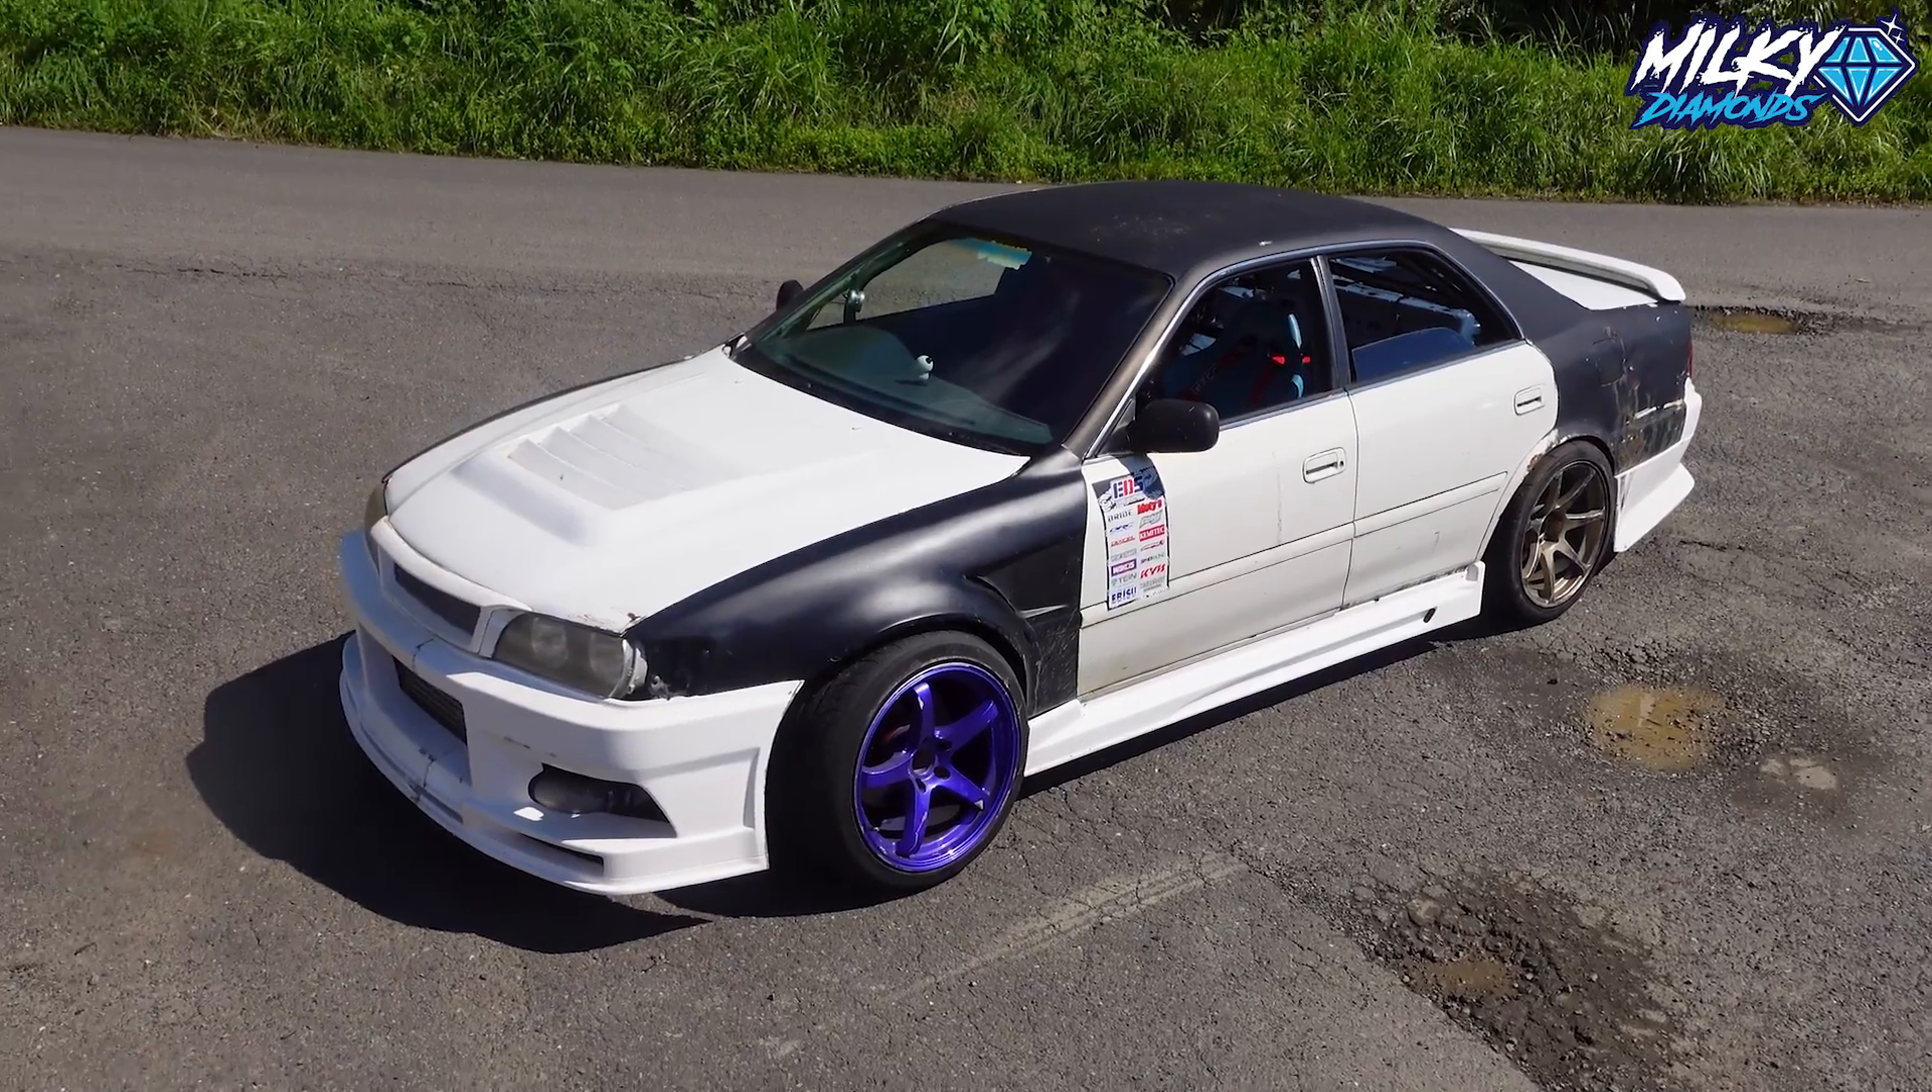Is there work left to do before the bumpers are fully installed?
No.